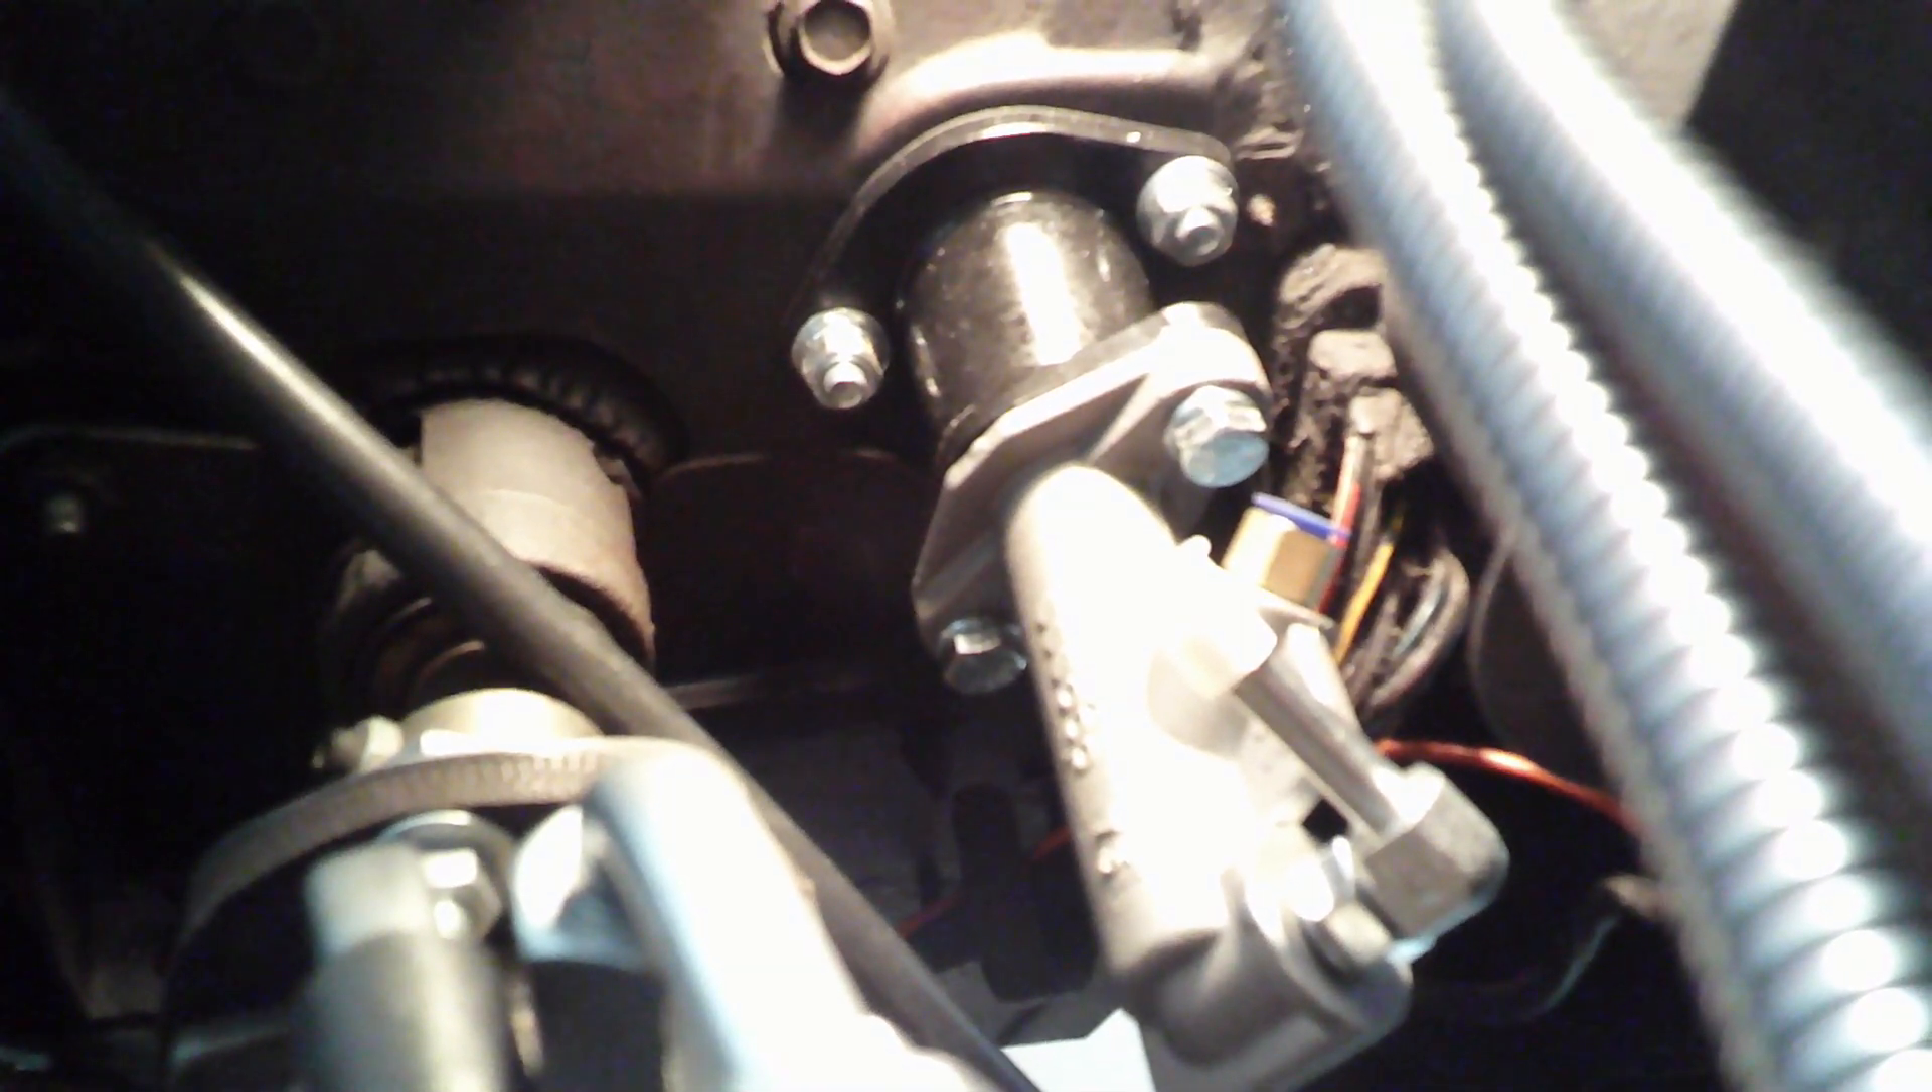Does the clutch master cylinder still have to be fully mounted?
No.